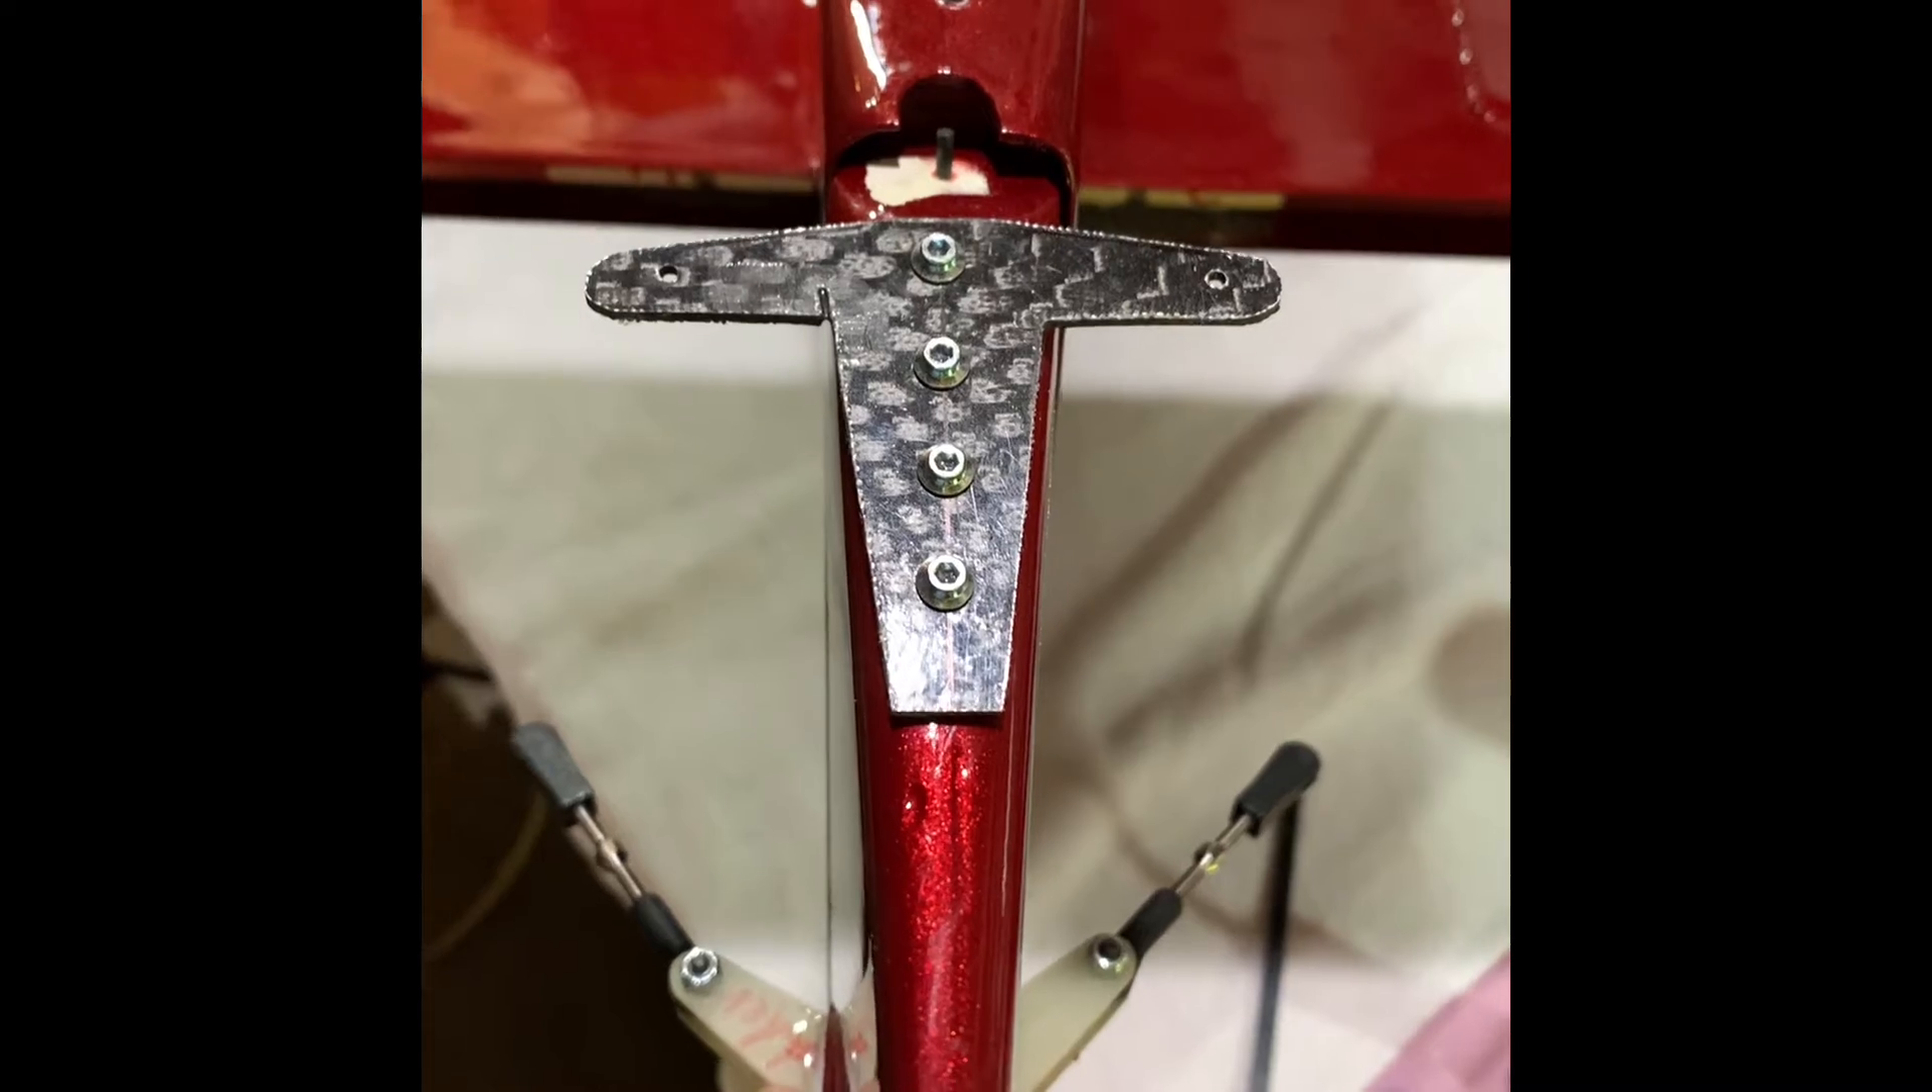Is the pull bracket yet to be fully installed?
No.